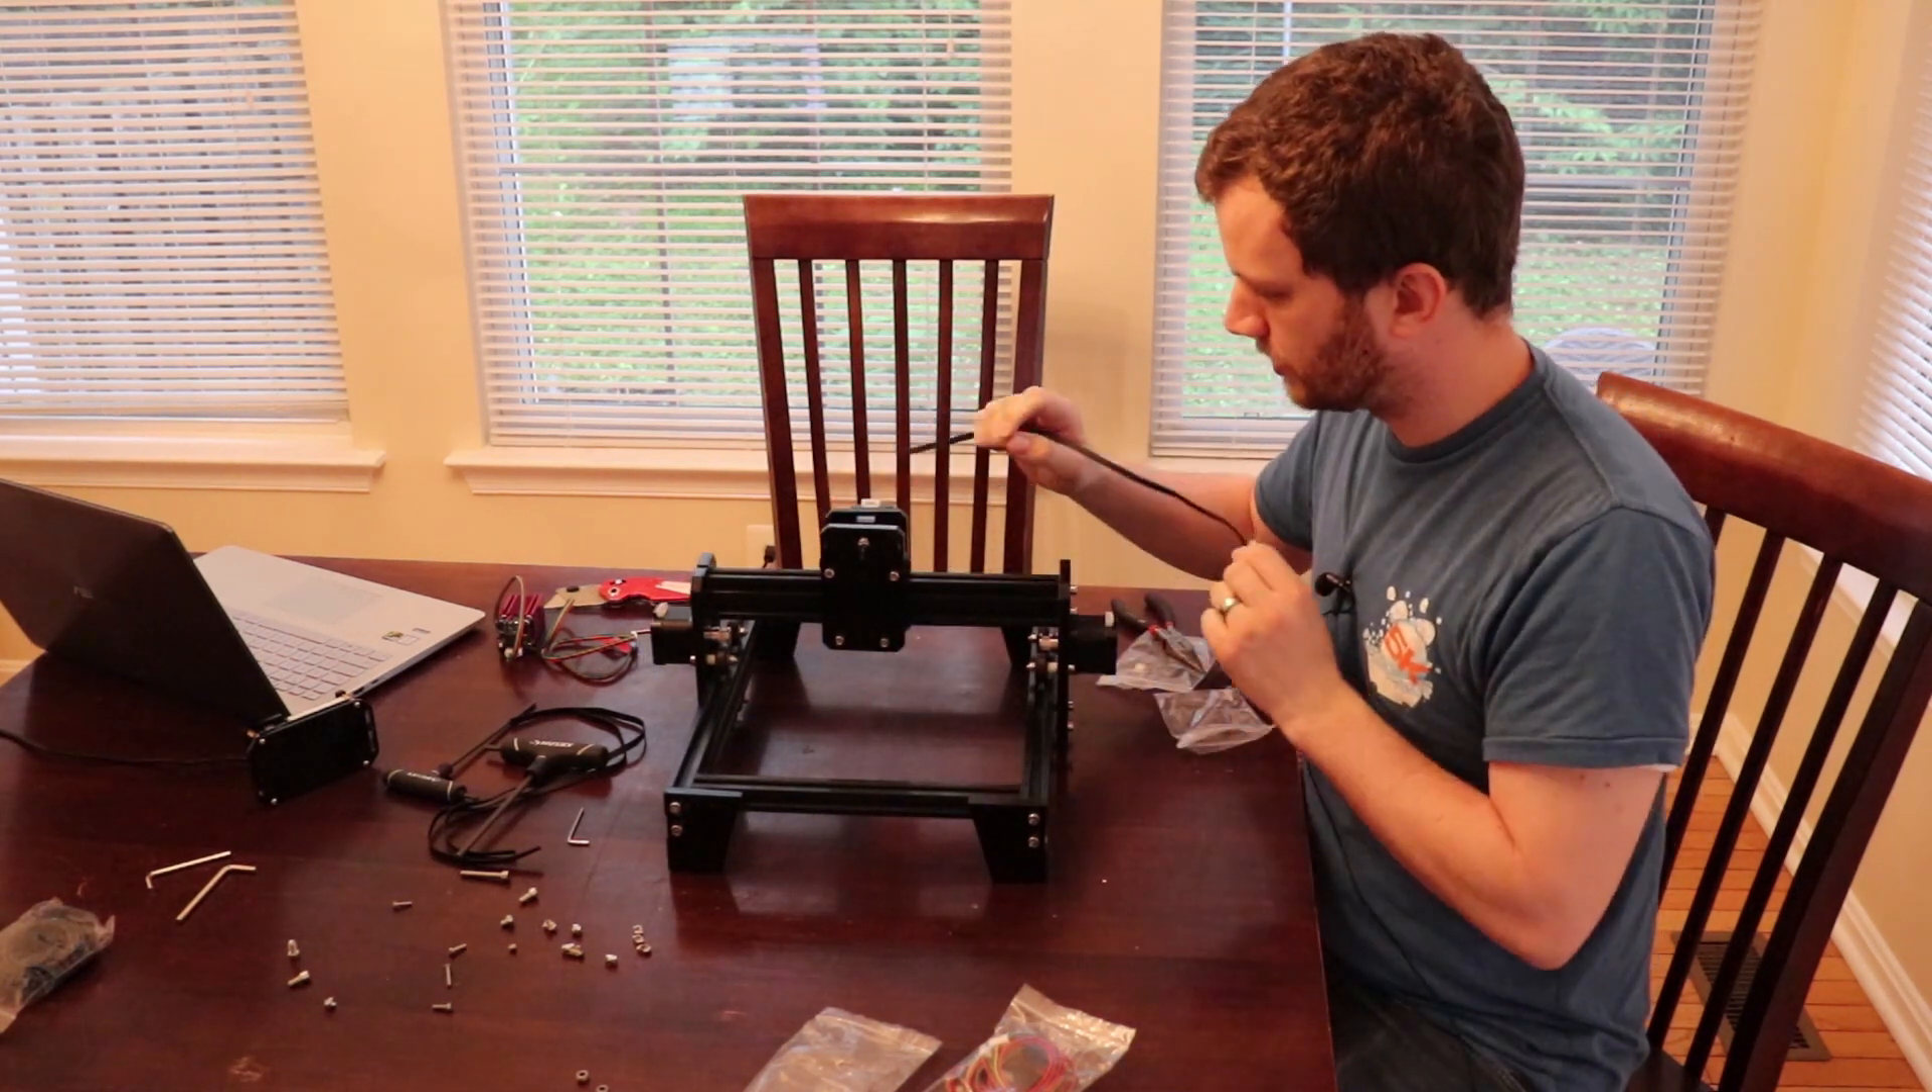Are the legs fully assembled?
Yes.